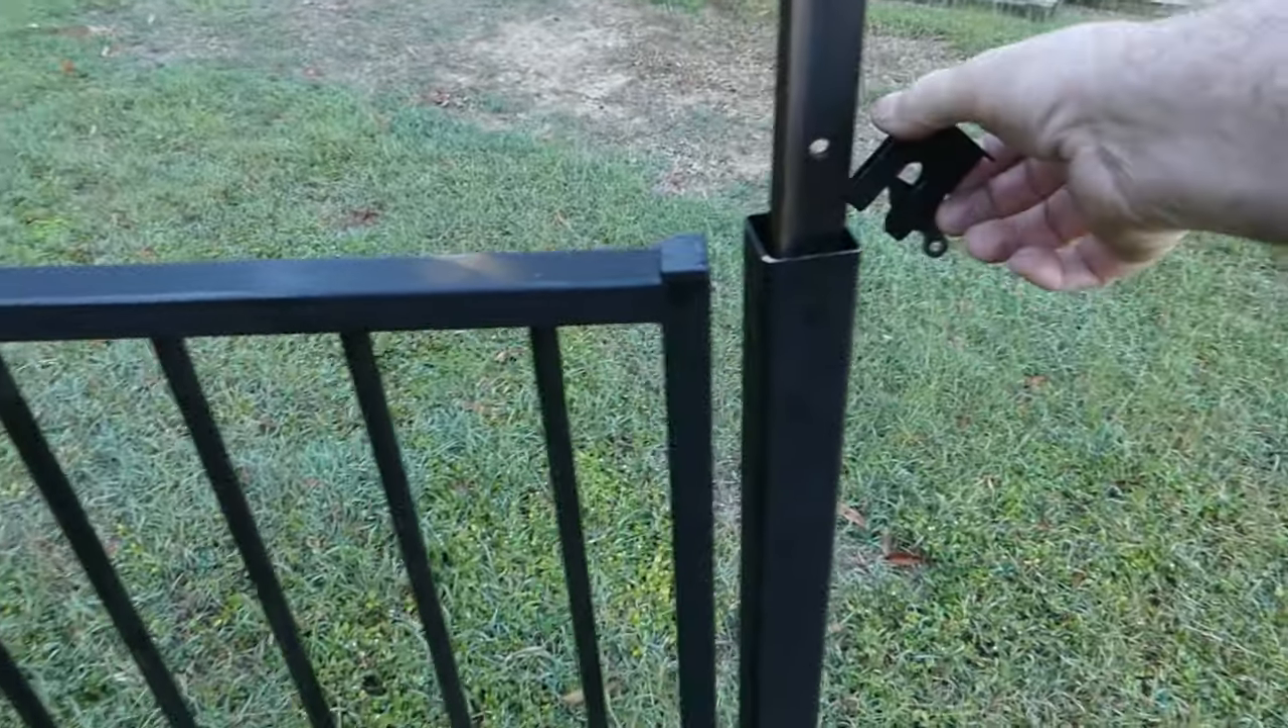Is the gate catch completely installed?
No.